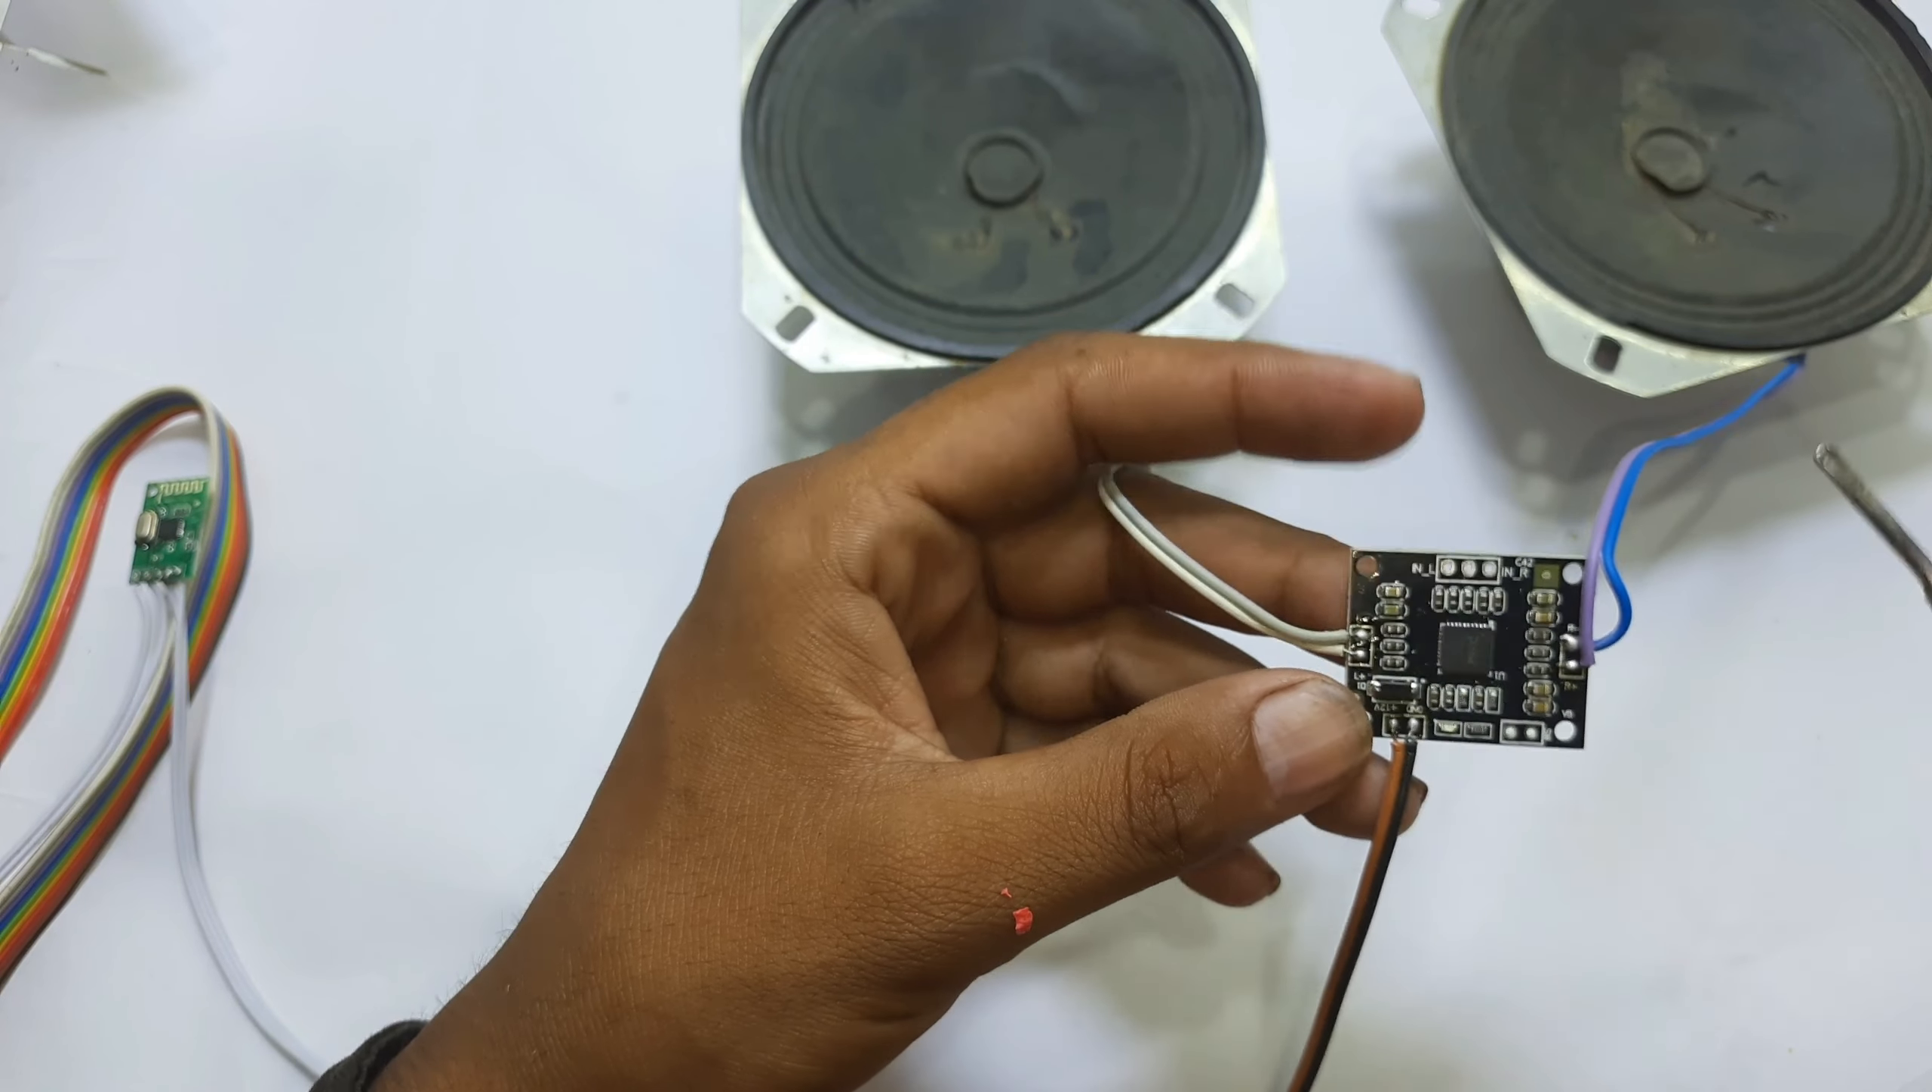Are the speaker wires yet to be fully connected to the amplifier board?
No.